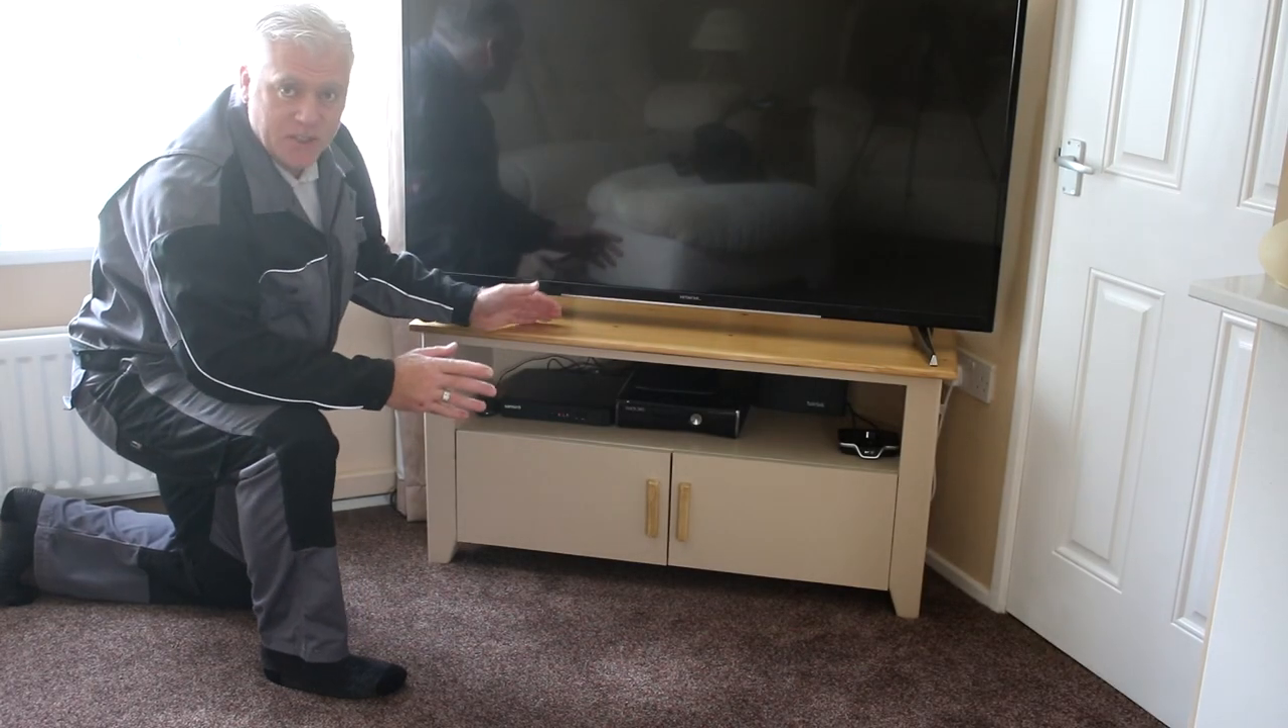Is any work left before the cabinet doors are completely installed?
No.